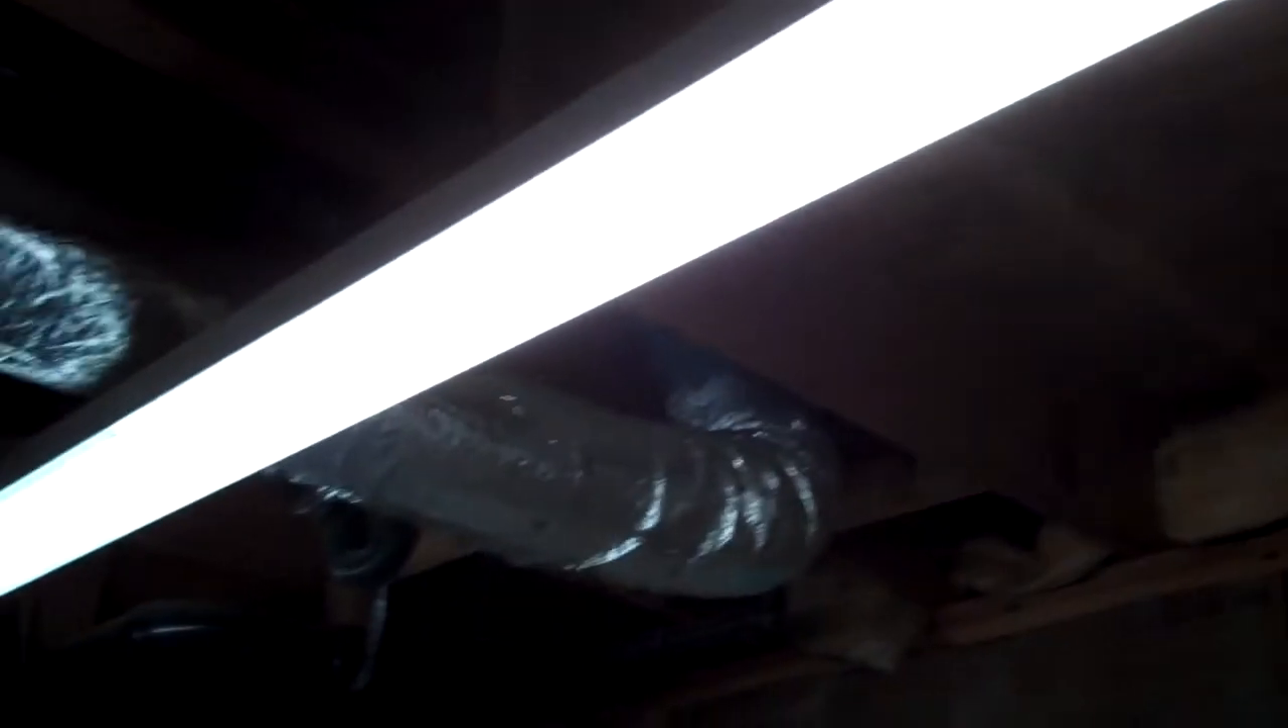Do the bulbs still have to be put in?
No.